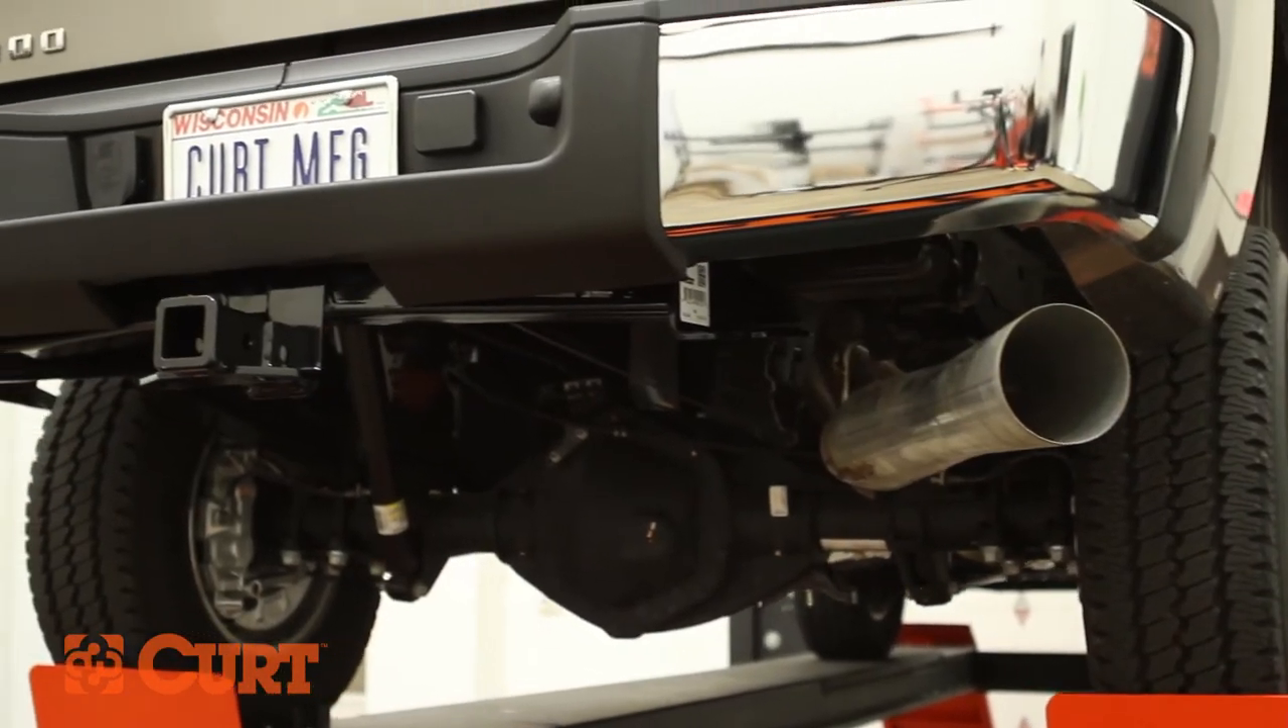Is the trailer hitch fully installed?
Yes.